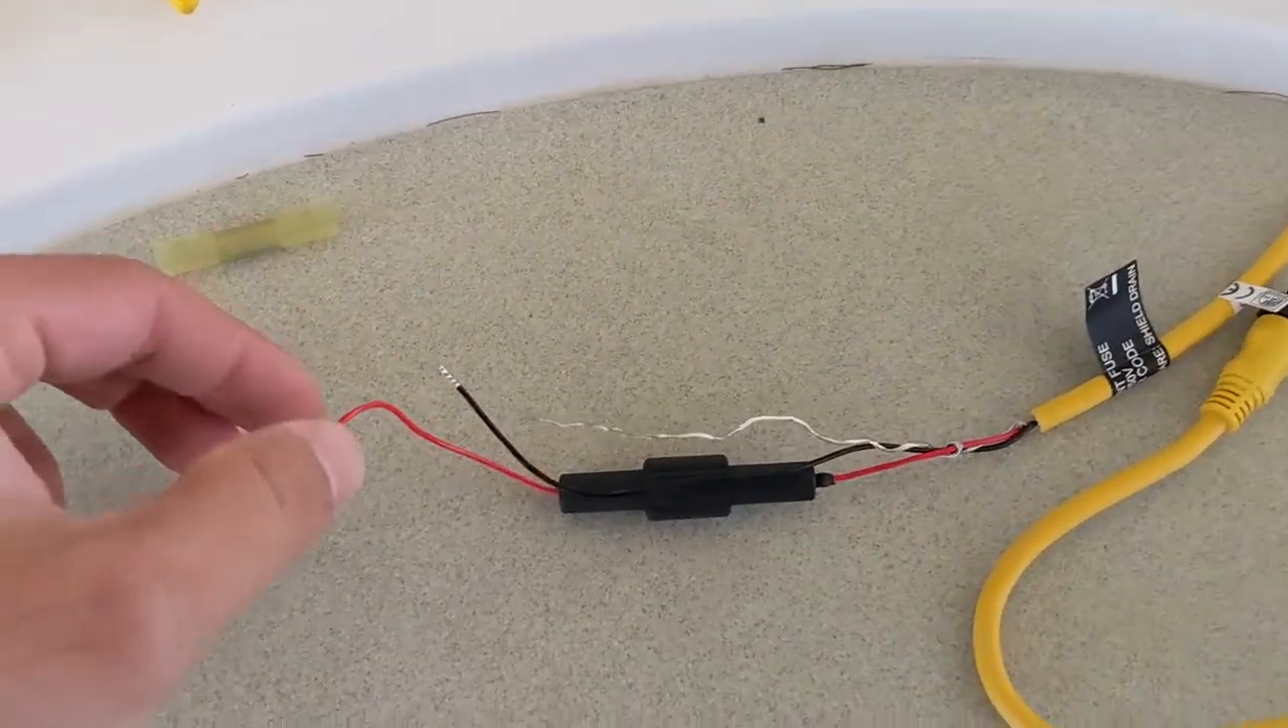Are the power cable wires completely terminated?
No.